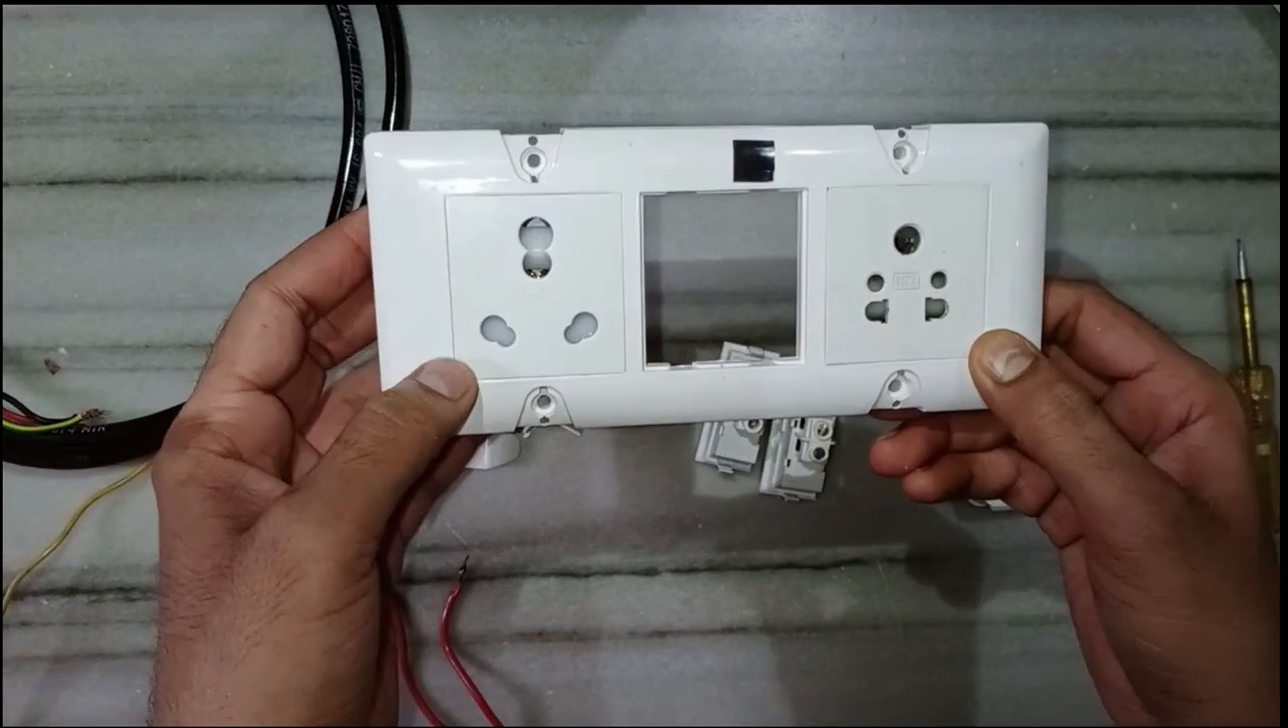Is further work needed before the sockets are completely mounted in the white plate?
No.